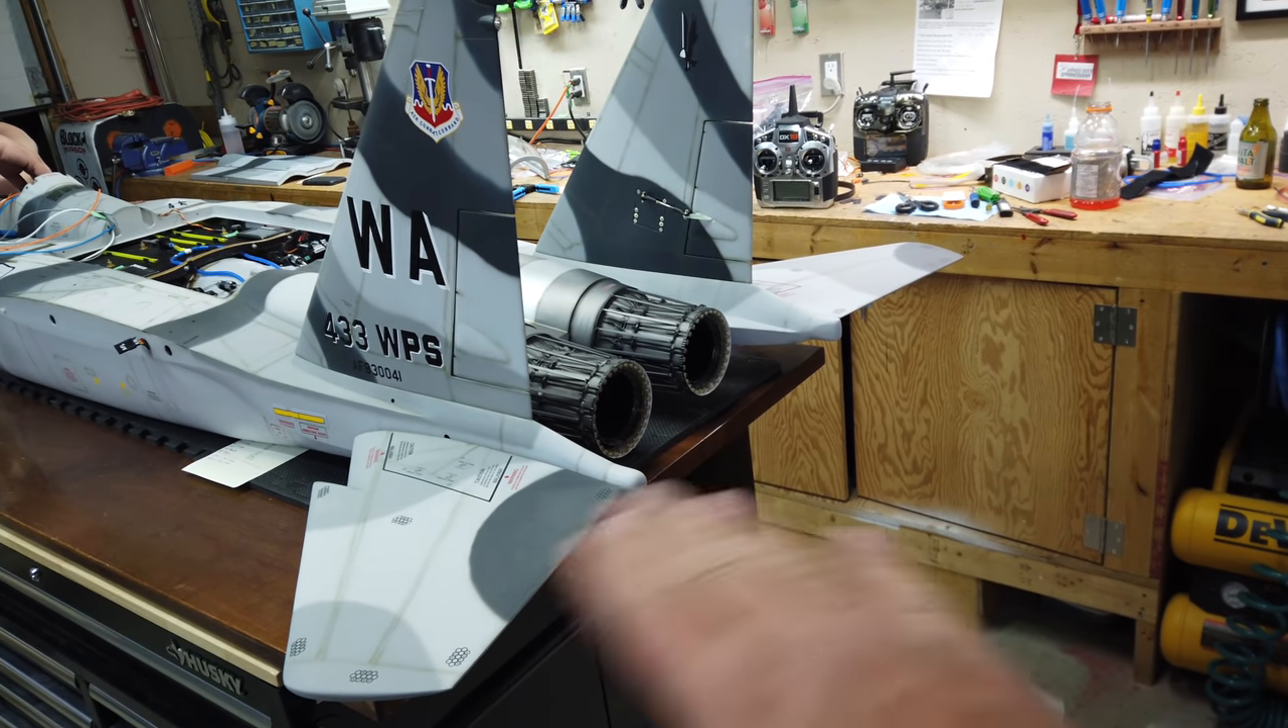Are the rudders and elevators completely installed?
Yes.